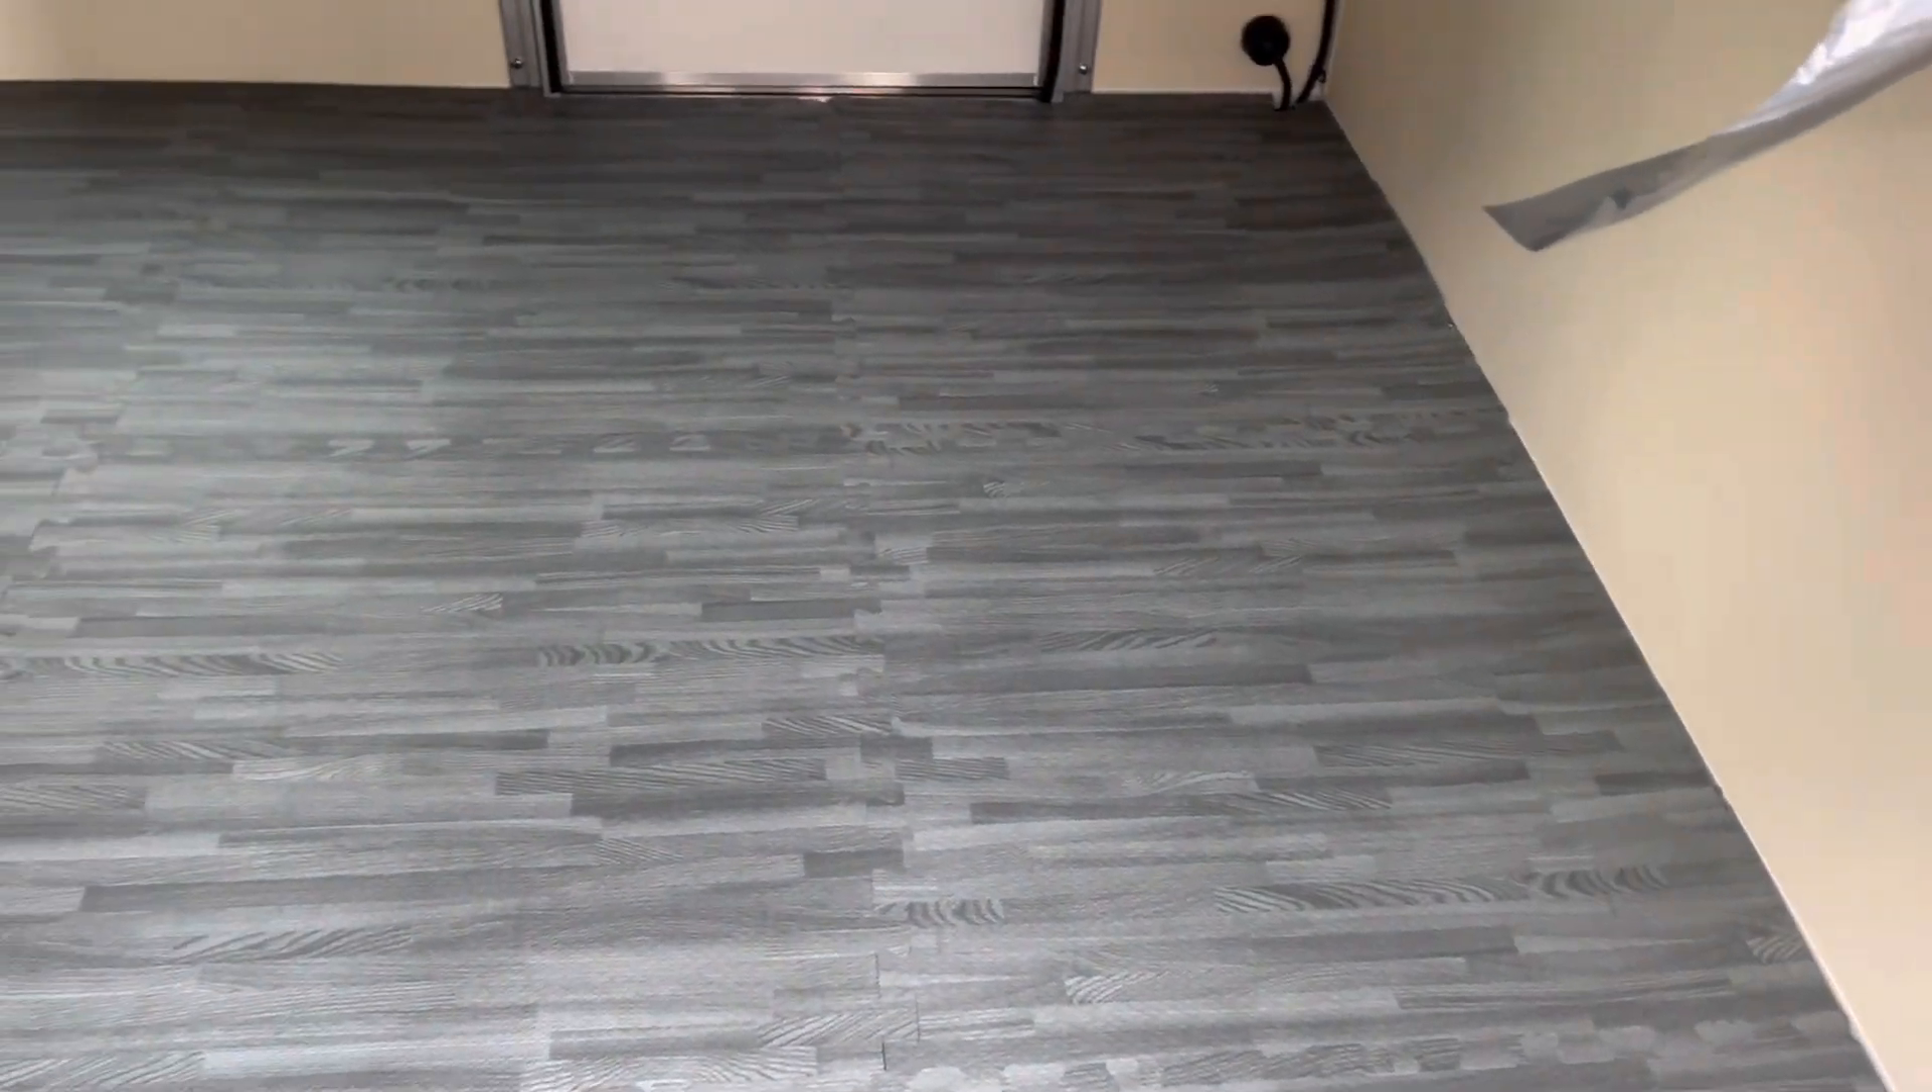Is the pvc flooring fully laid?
Yes.